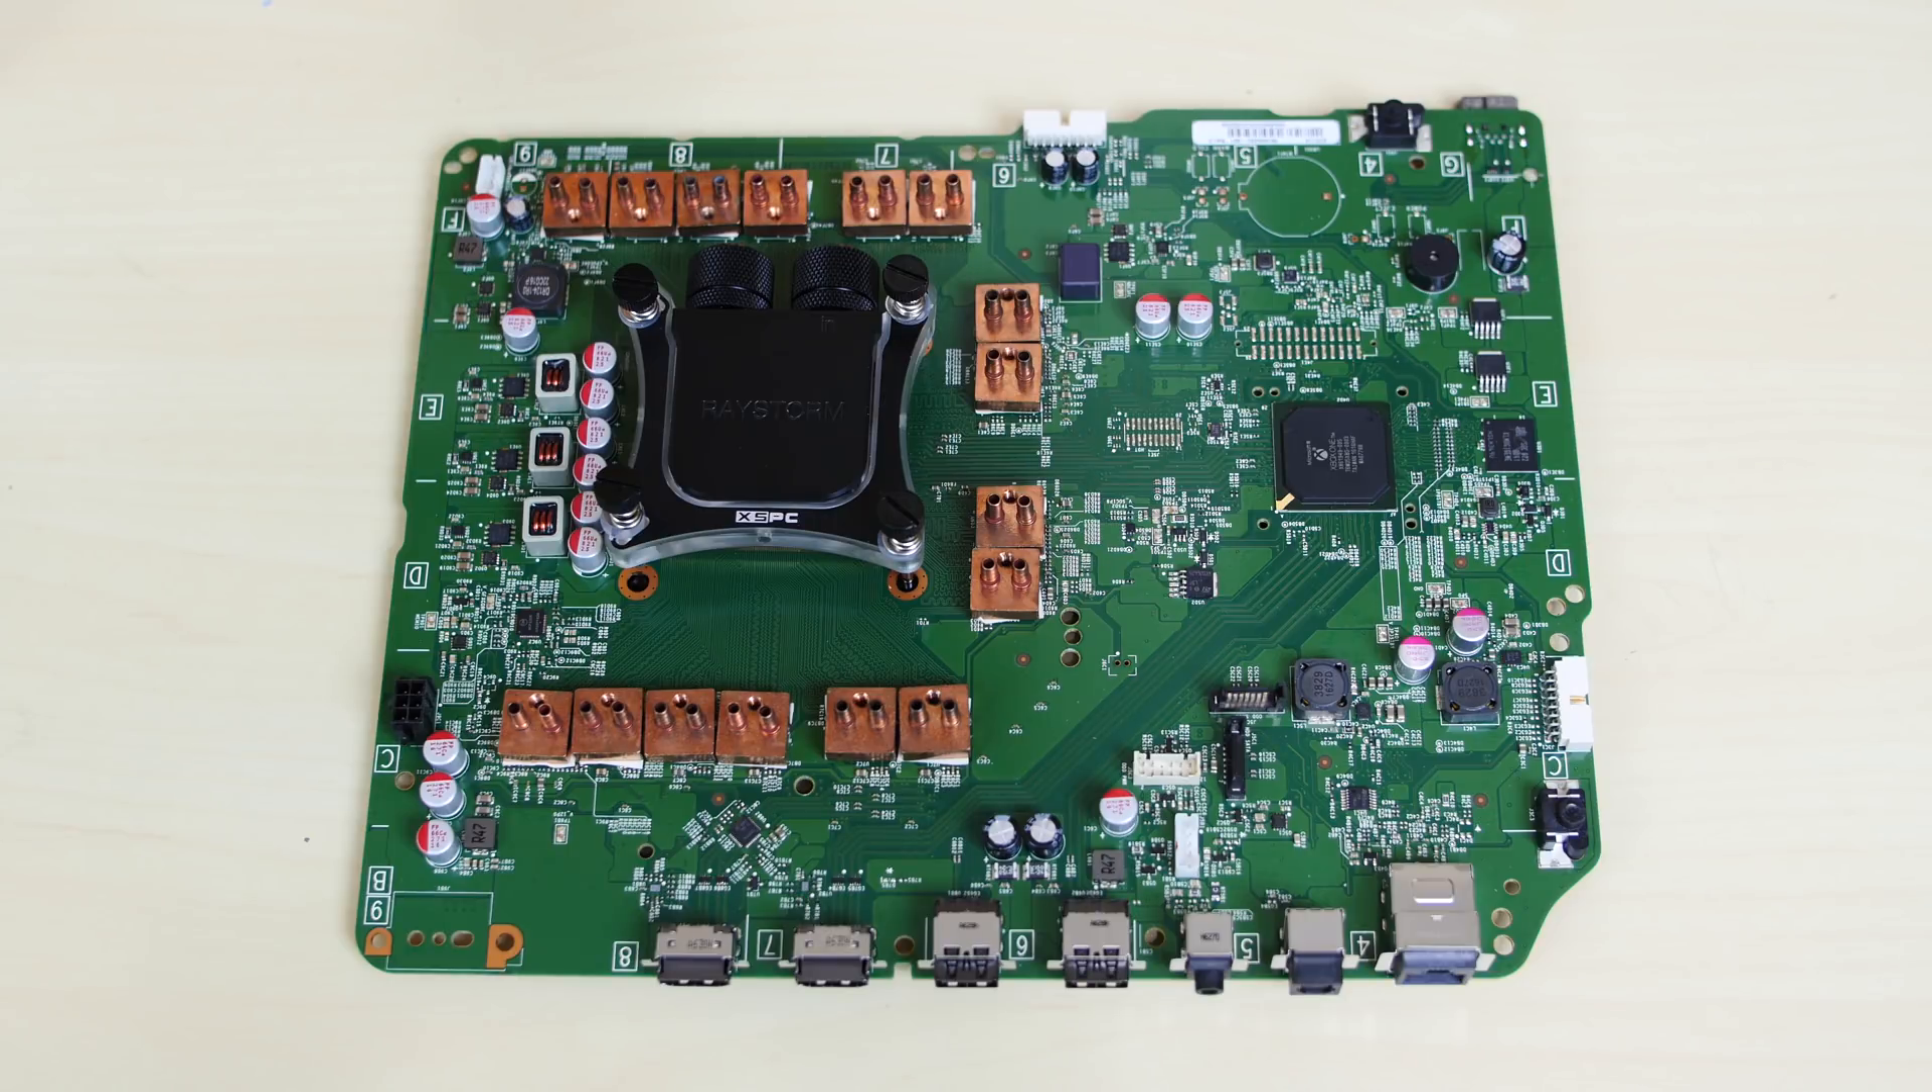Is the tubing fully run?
No.